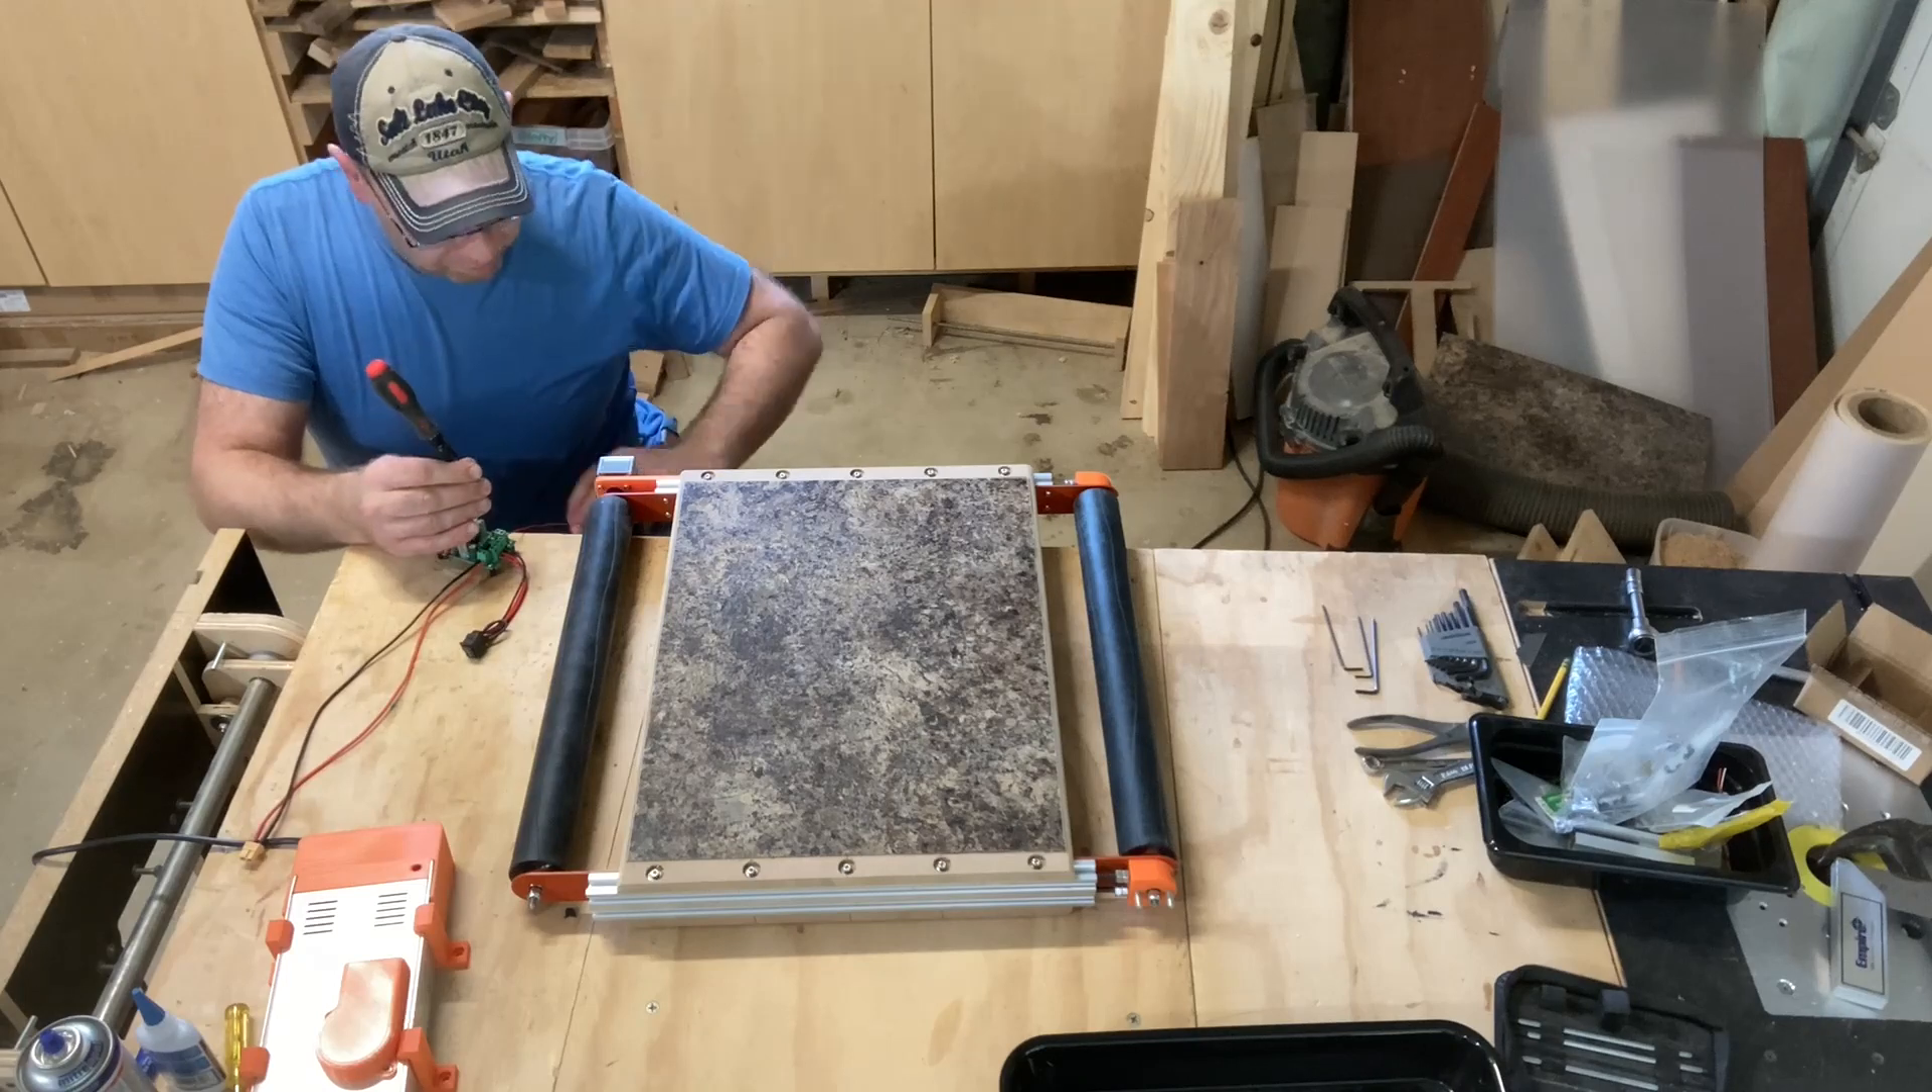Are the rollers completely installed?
Yes.